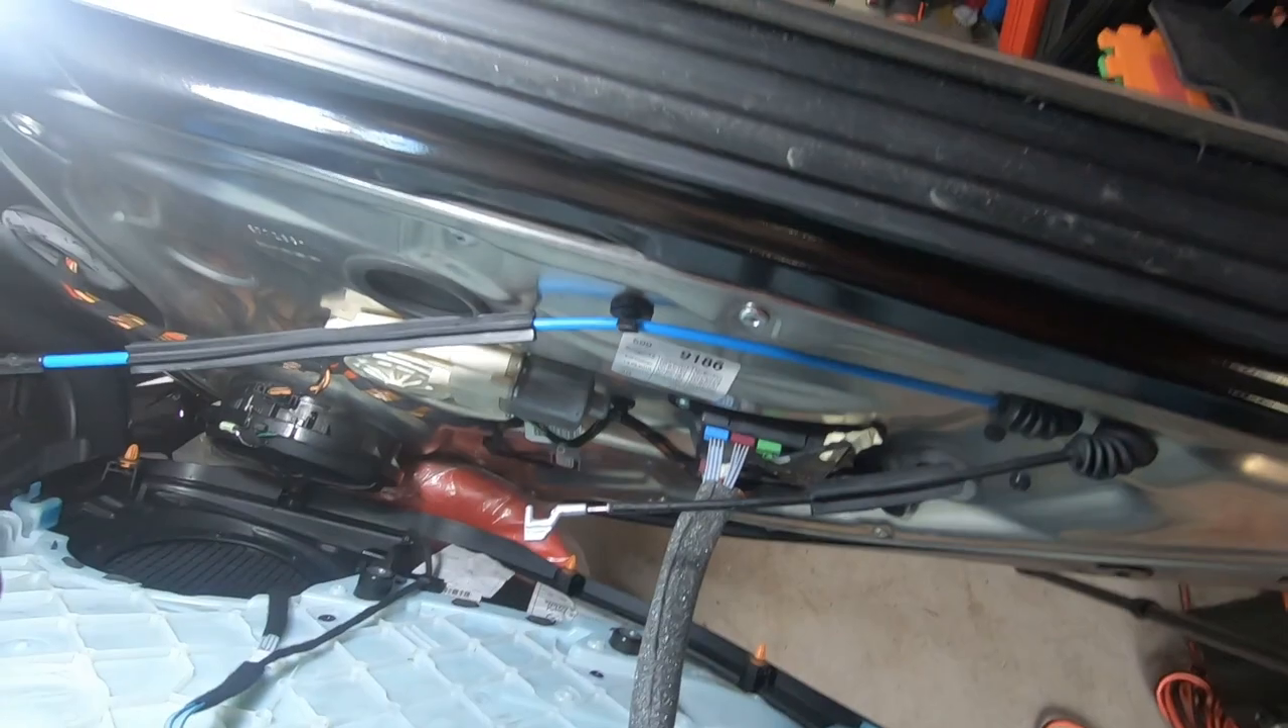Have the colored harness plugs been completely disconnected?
No.